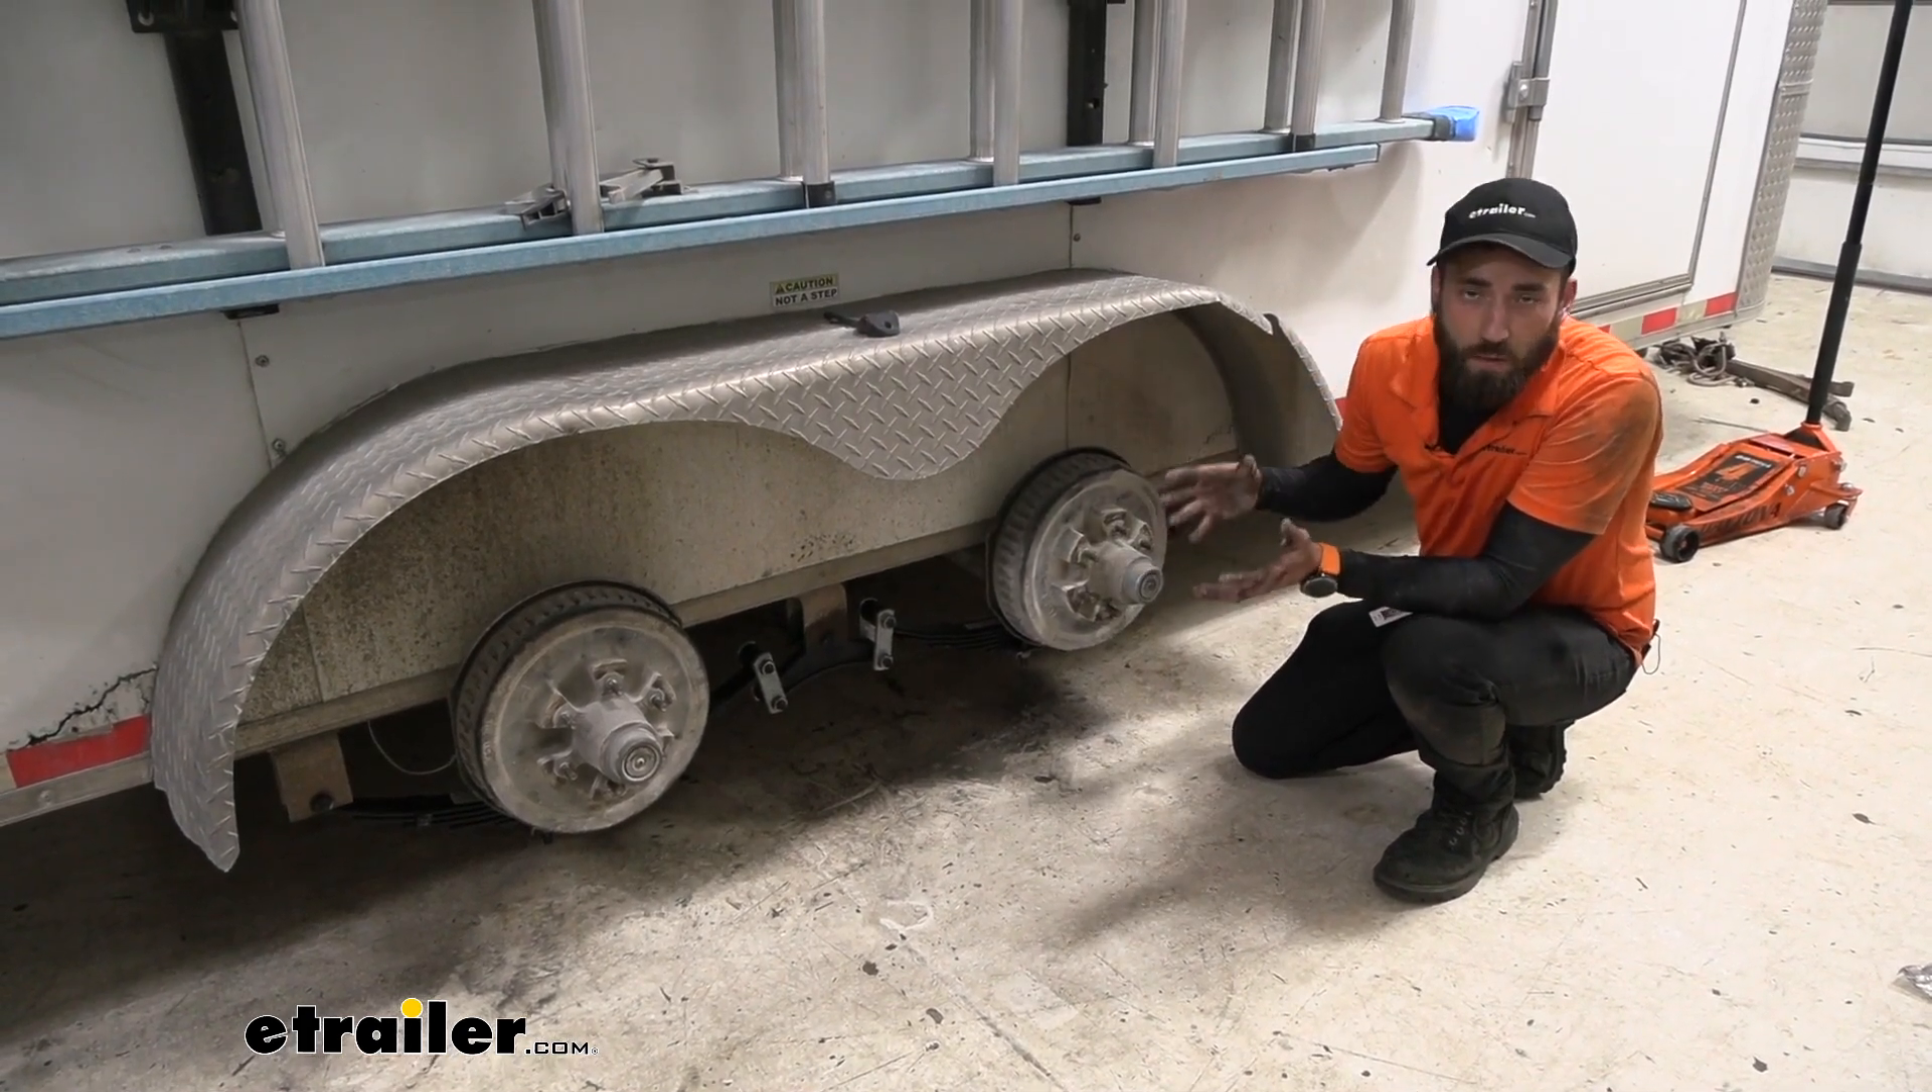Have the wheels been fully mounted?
No.